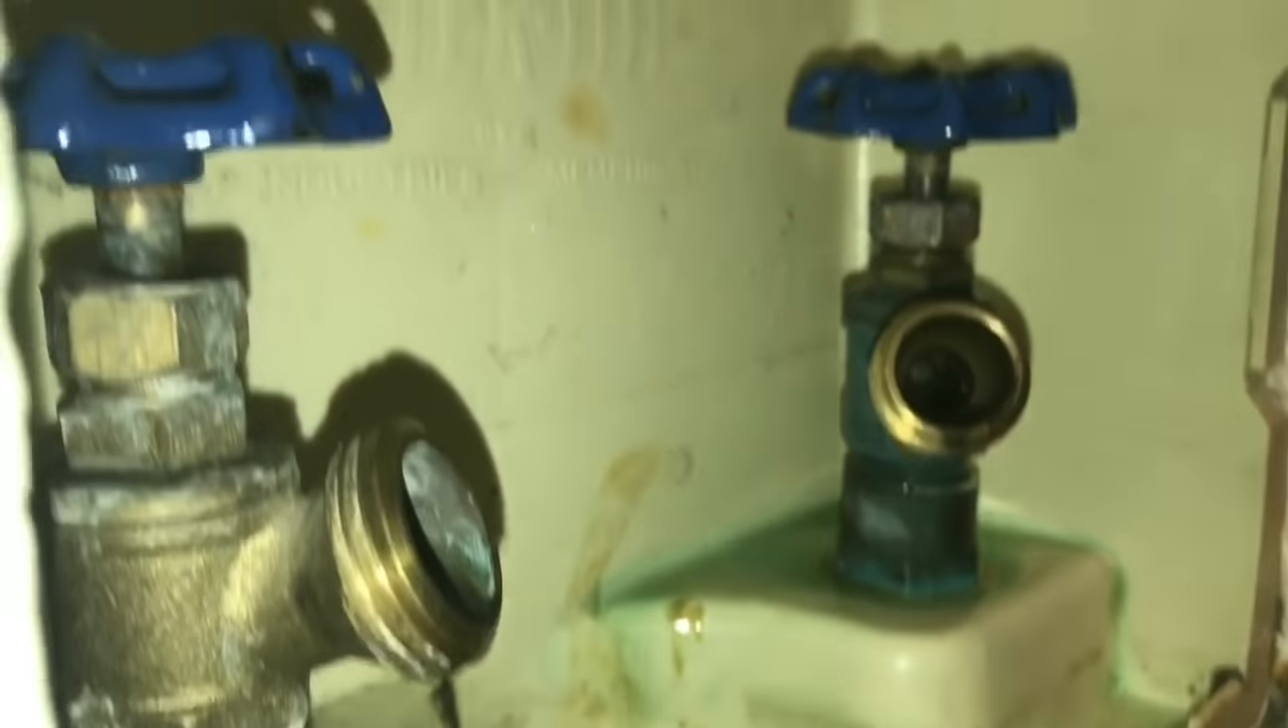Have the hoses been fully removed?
Yes.